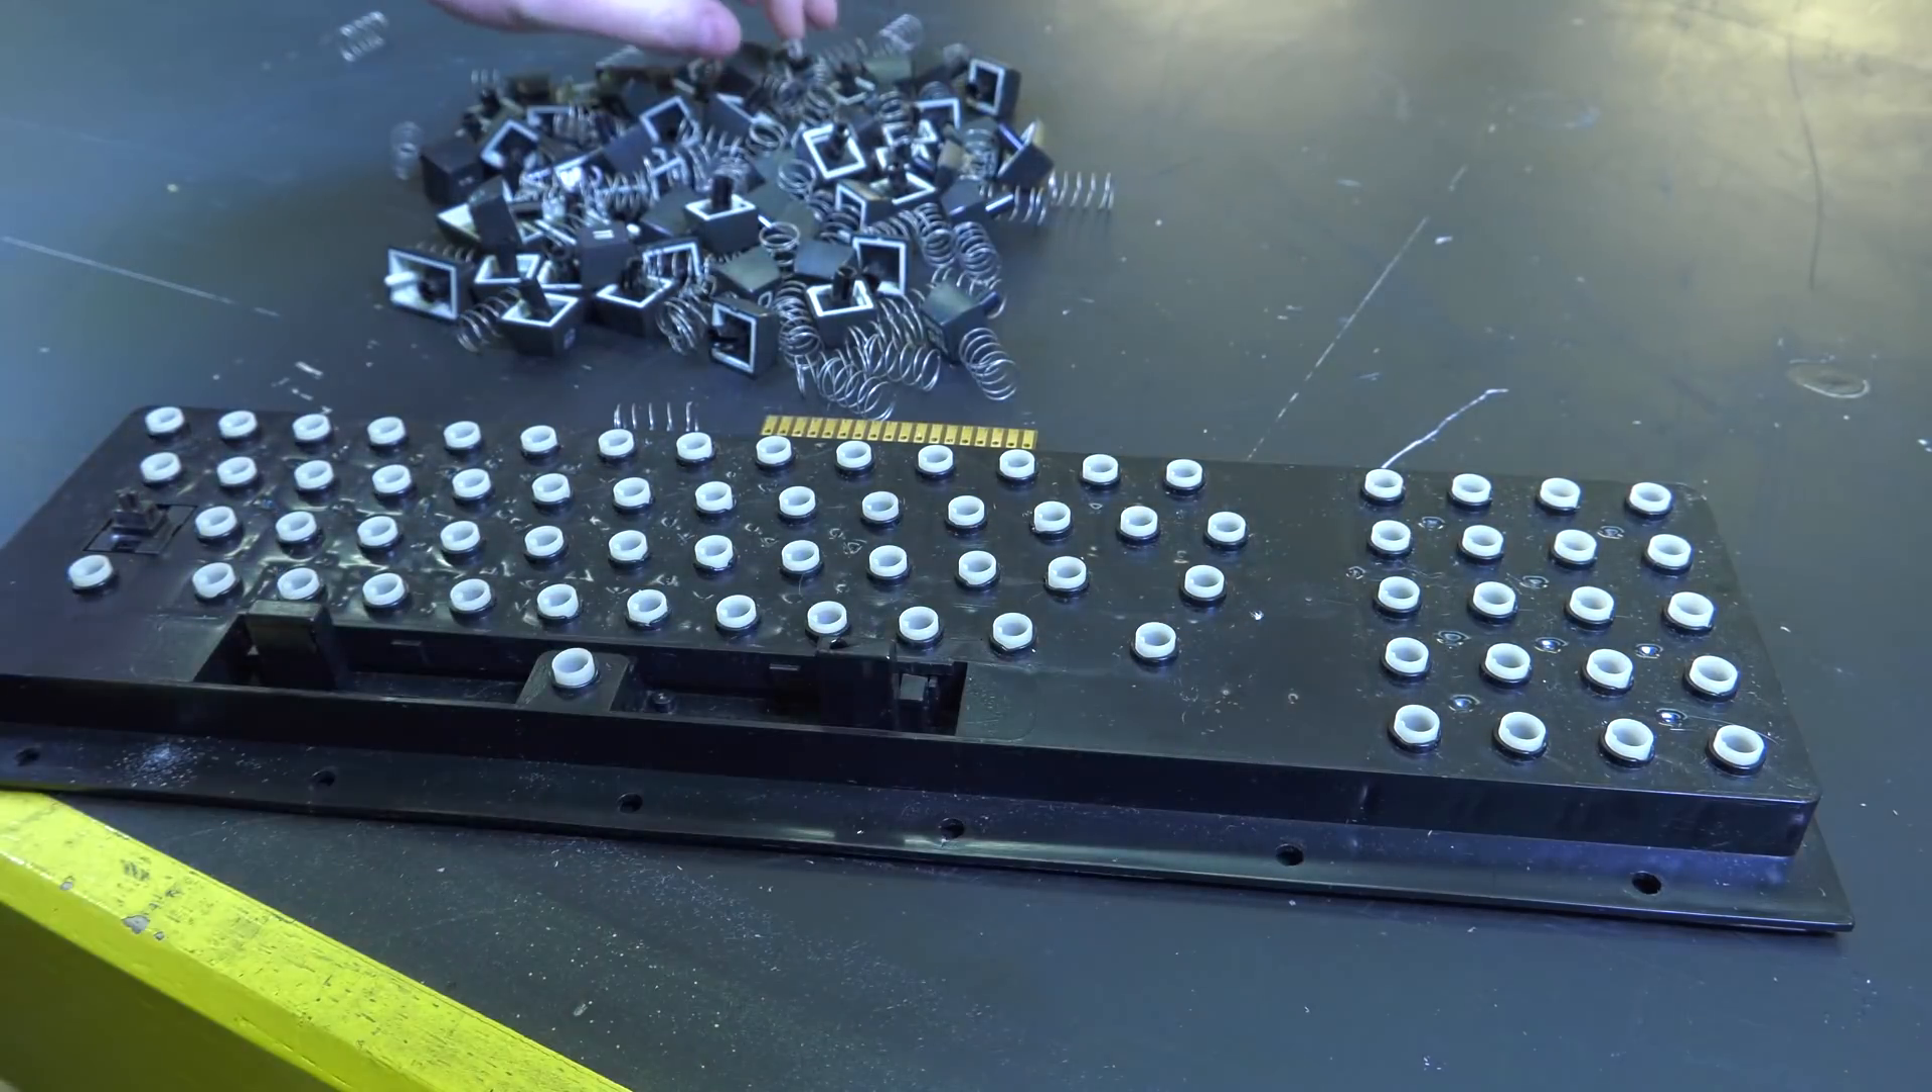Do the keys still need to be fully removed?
No.